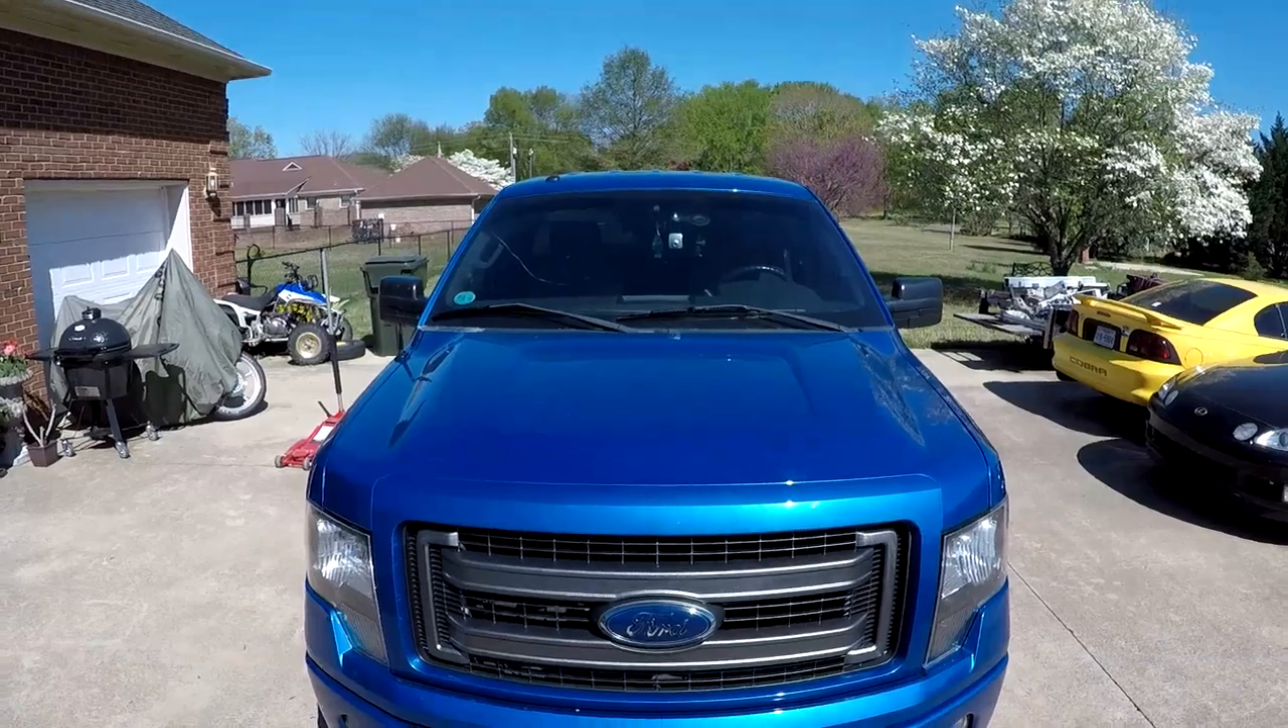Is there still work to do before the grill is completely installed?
No.